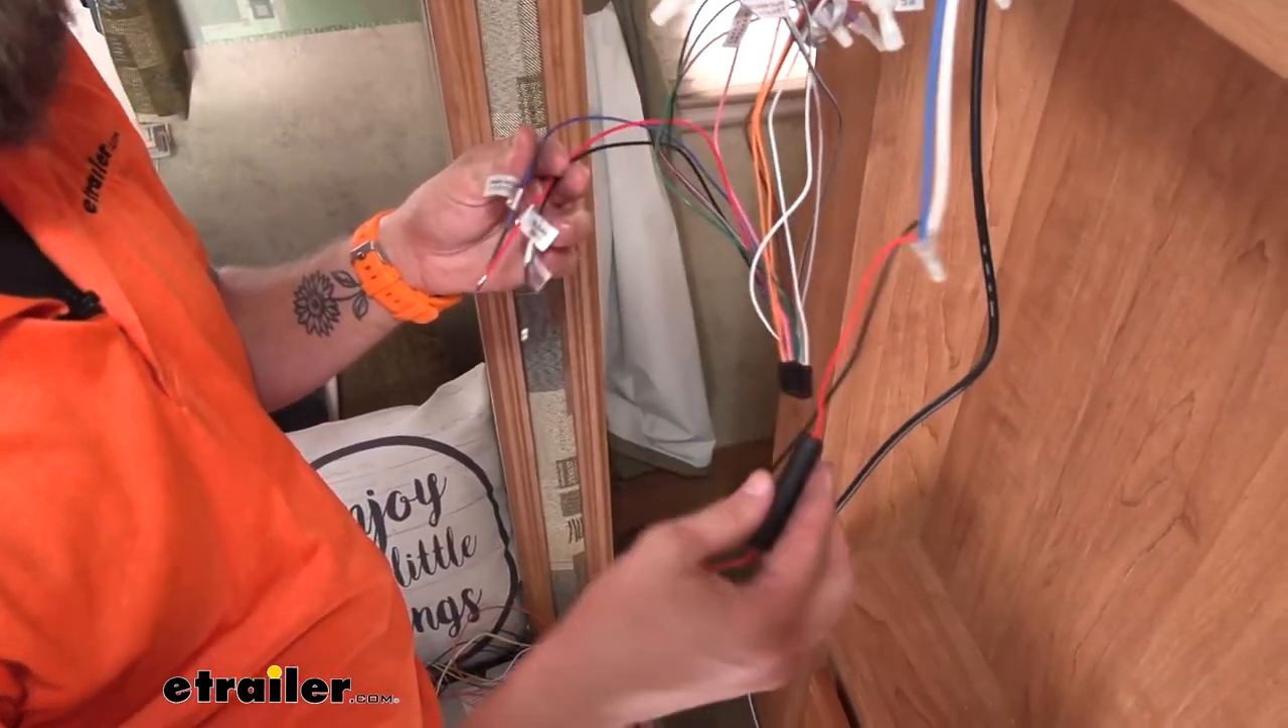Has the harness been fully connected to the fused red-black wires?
No.